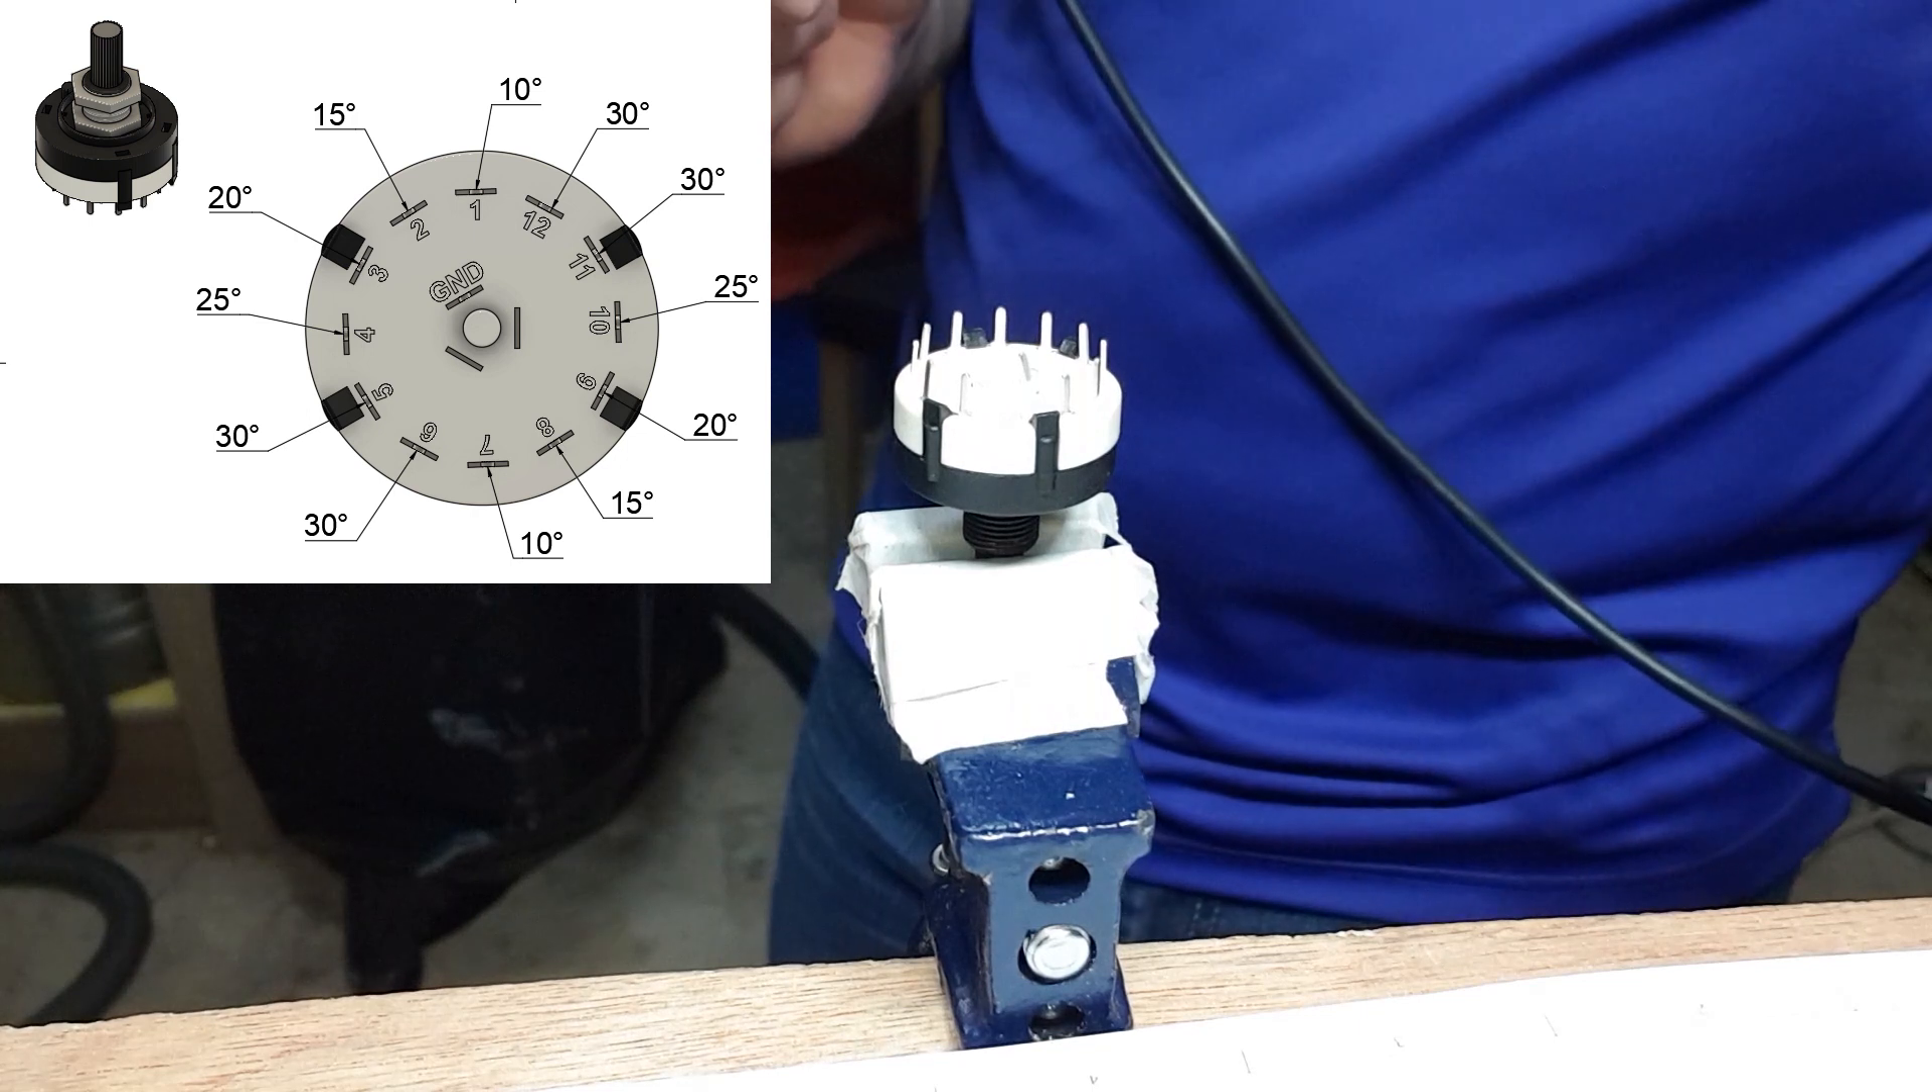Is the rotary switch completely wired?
No.